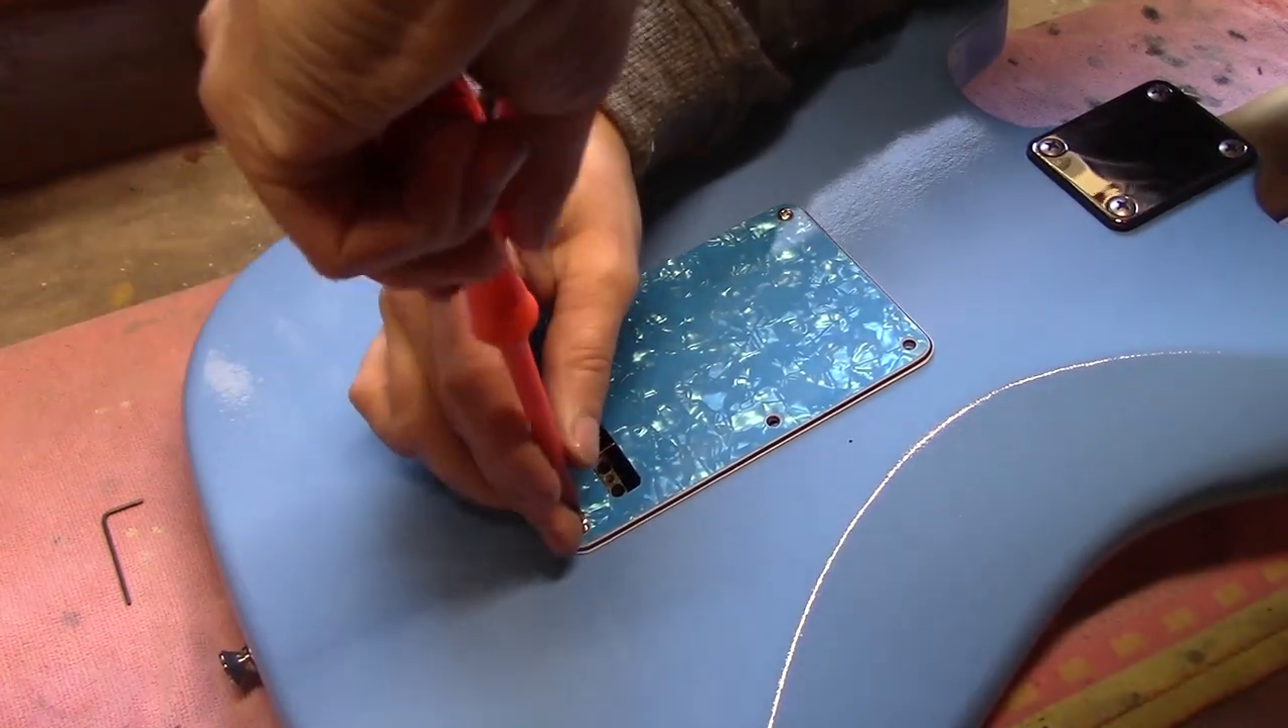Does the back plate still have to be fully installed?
Yes.